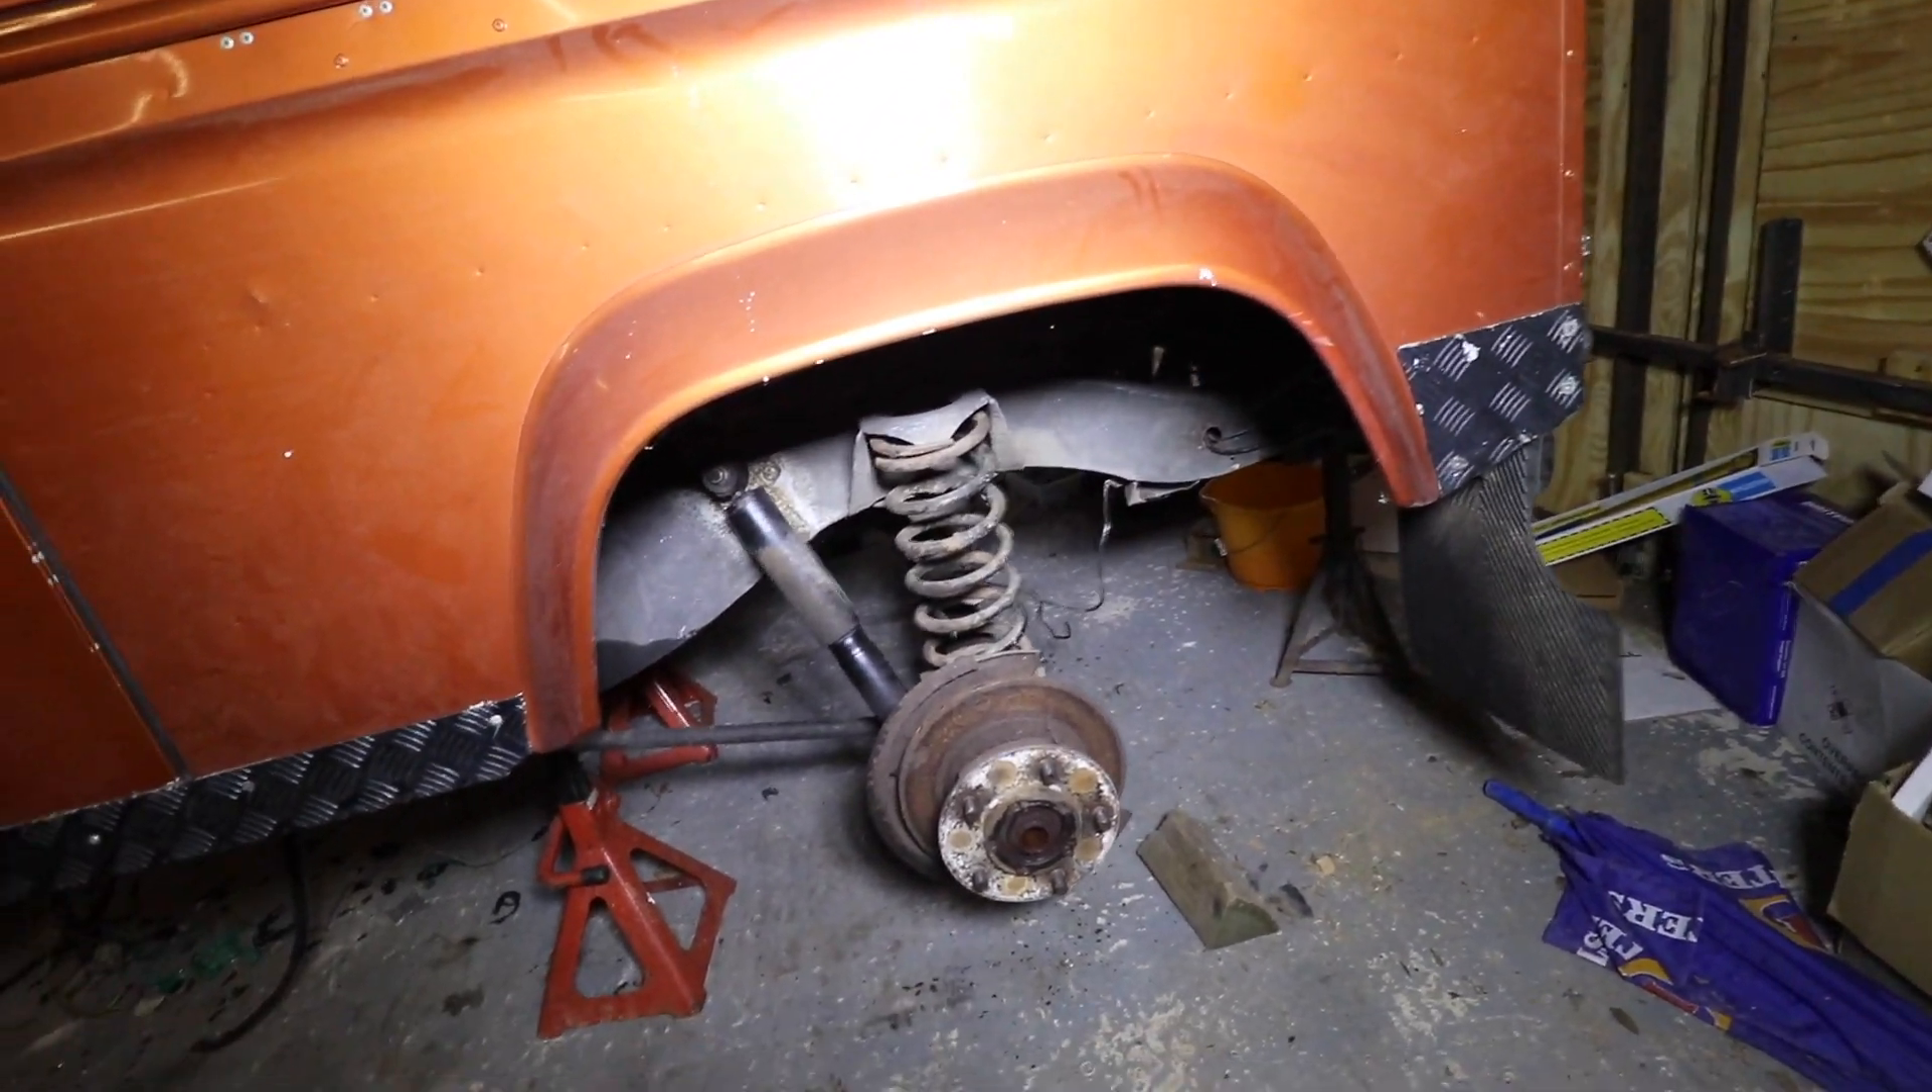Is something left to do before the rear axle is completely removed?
Yes.